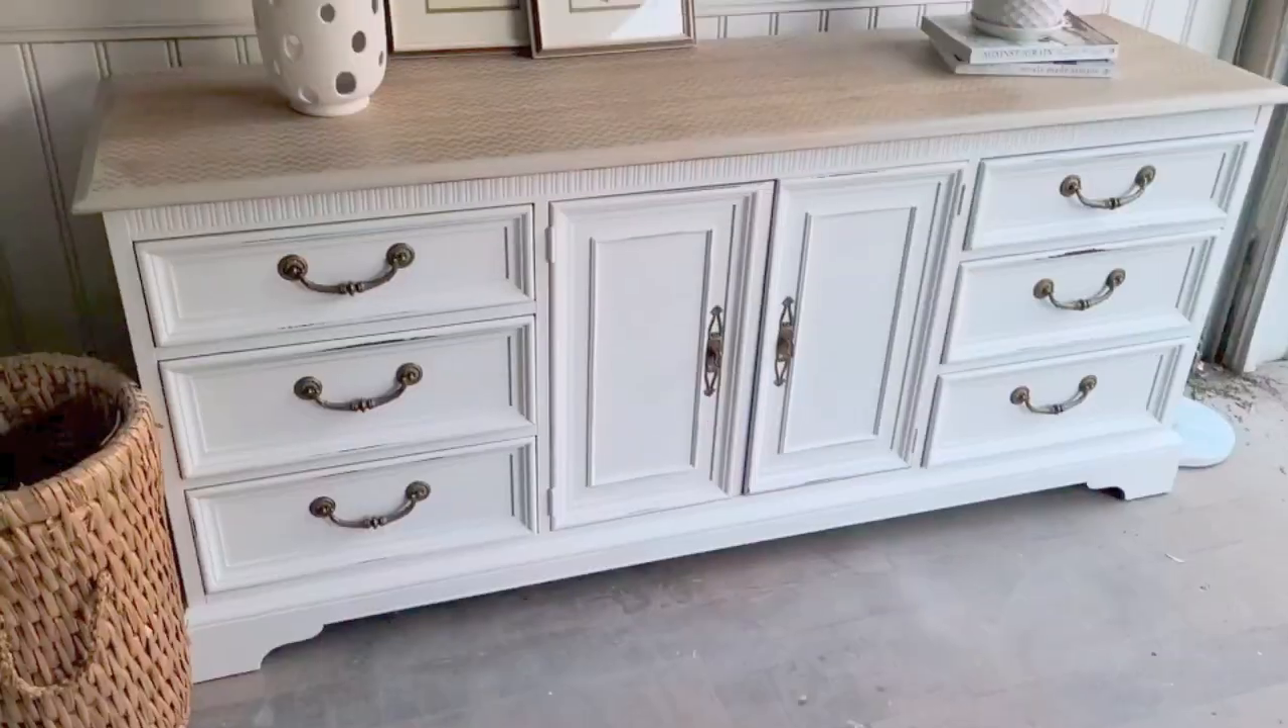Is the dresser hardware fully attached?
Yes.